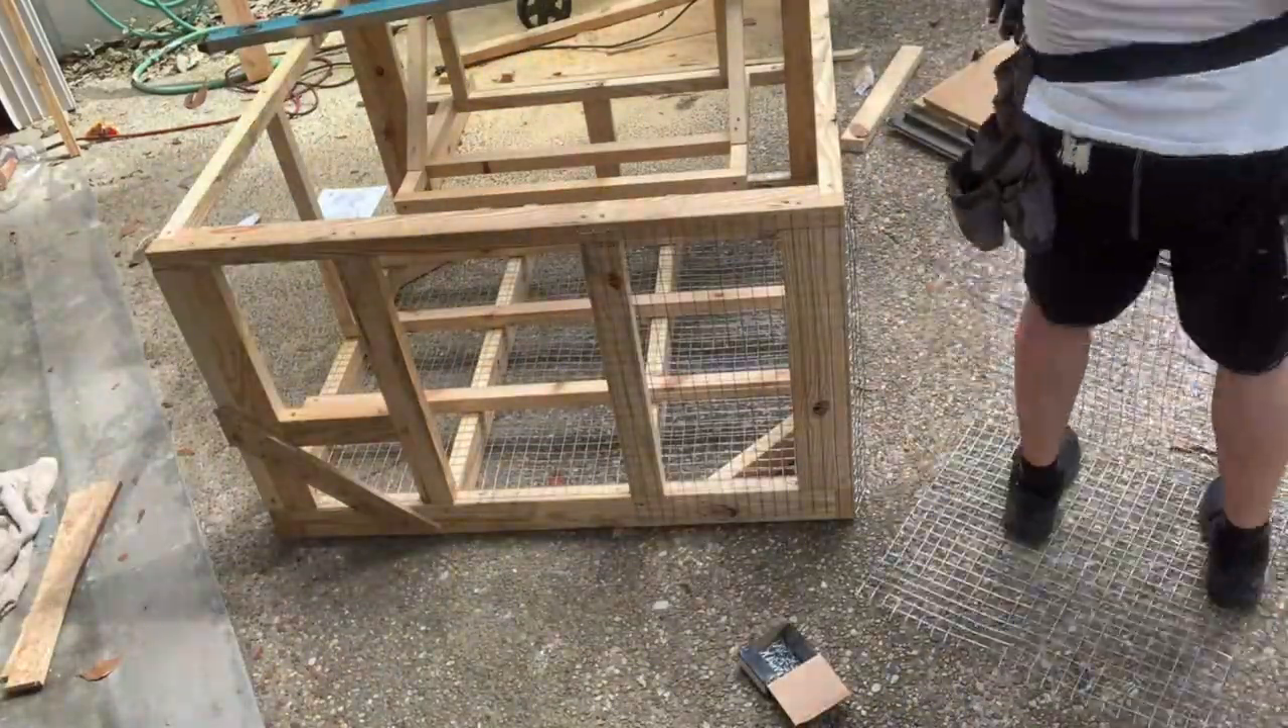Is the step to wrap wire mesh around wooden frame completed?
No.